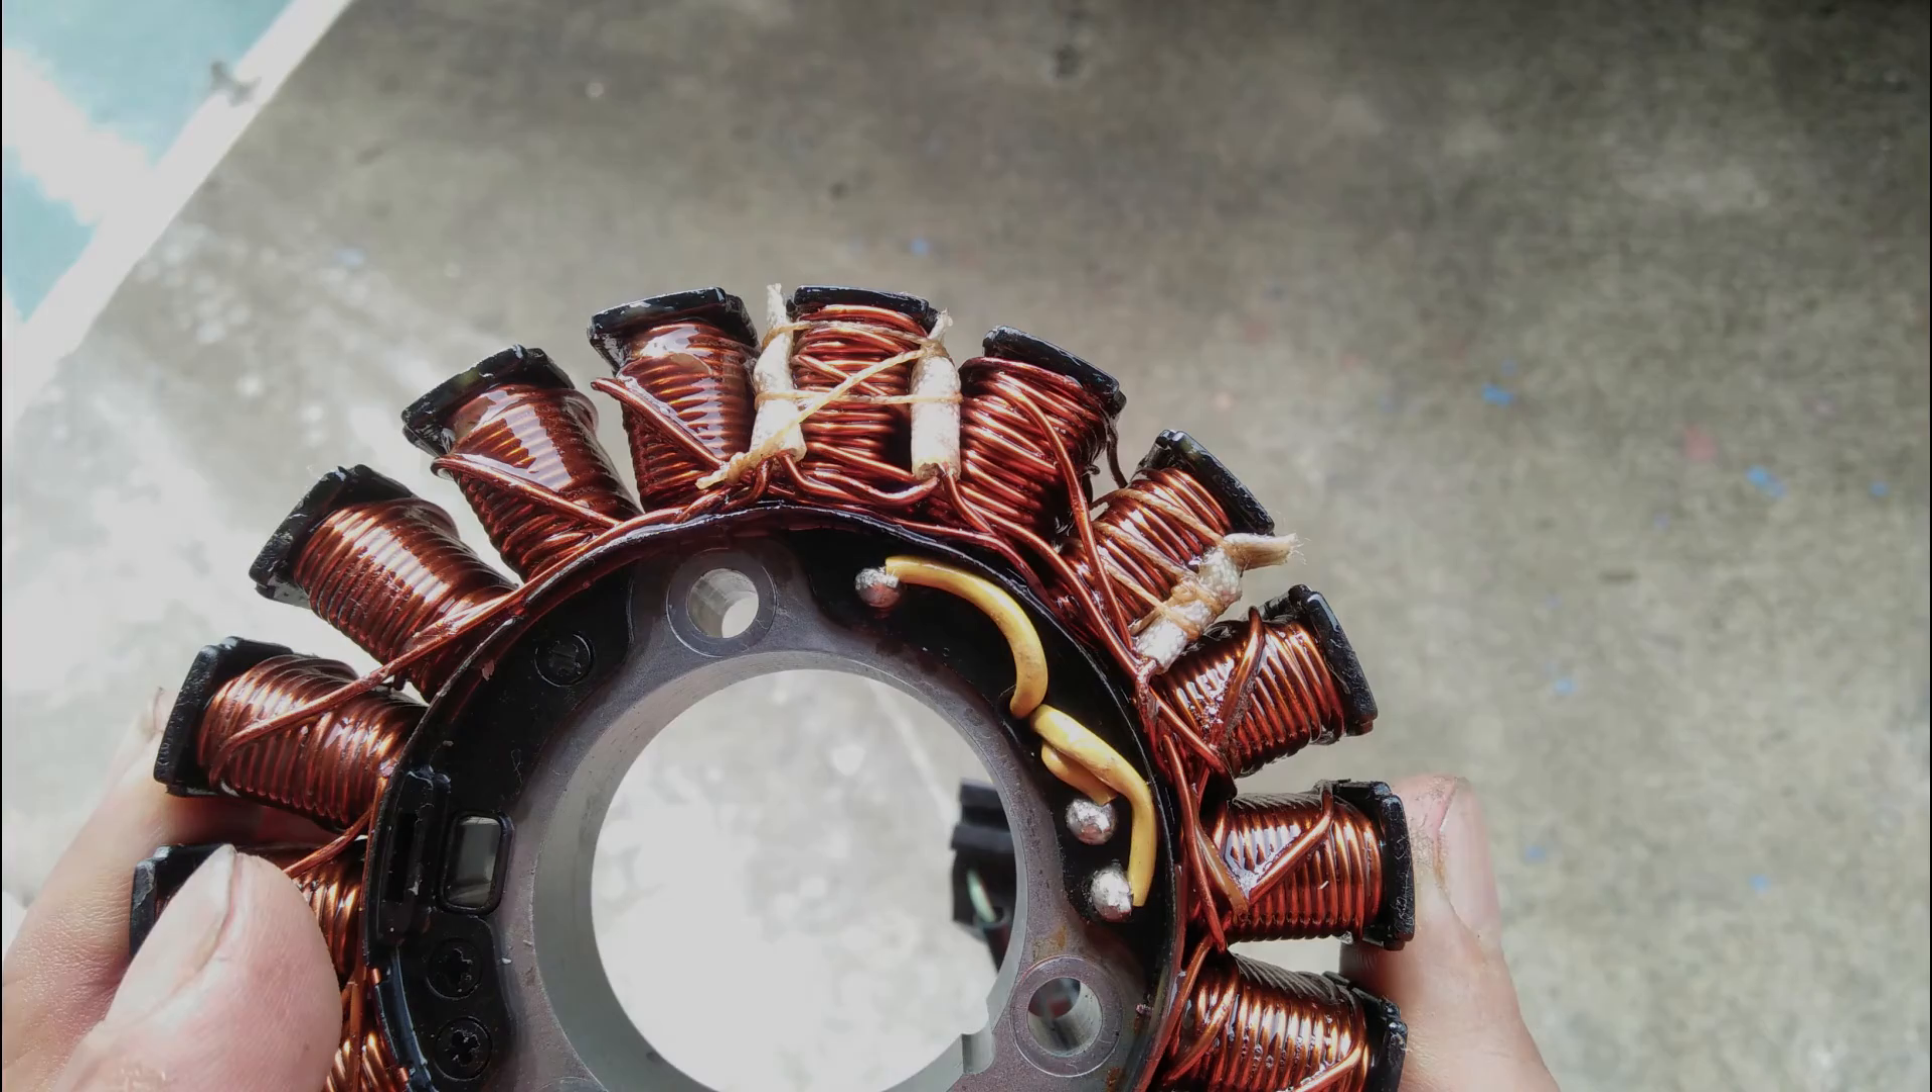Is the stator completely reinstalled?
No.